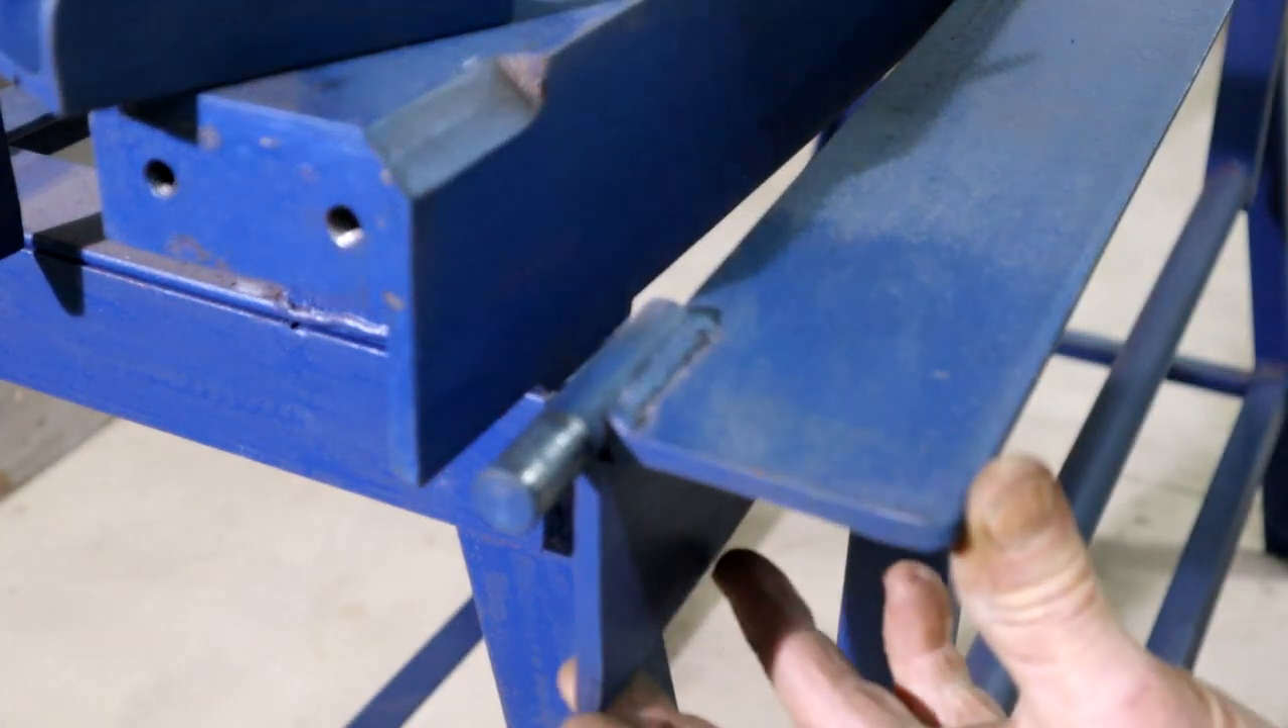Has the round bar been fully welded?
Yes.